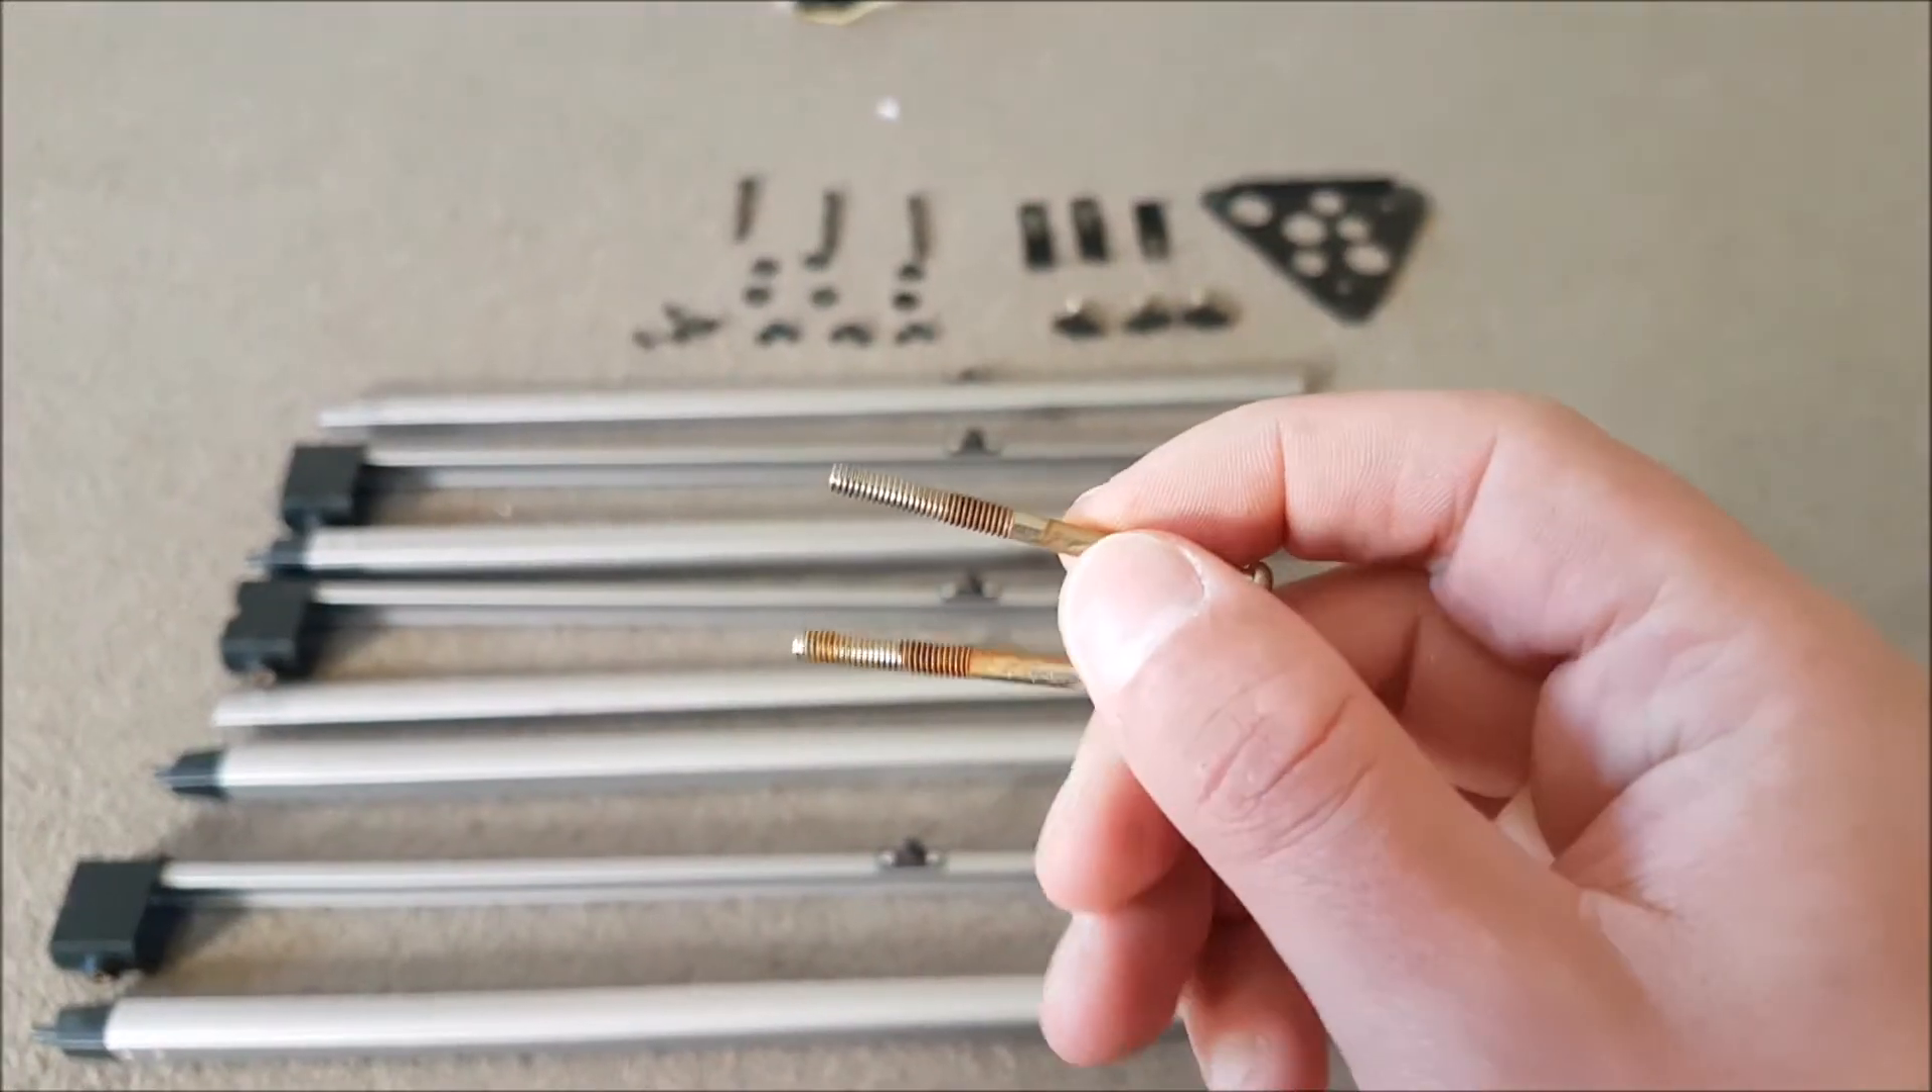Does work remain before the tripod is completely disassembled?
No.